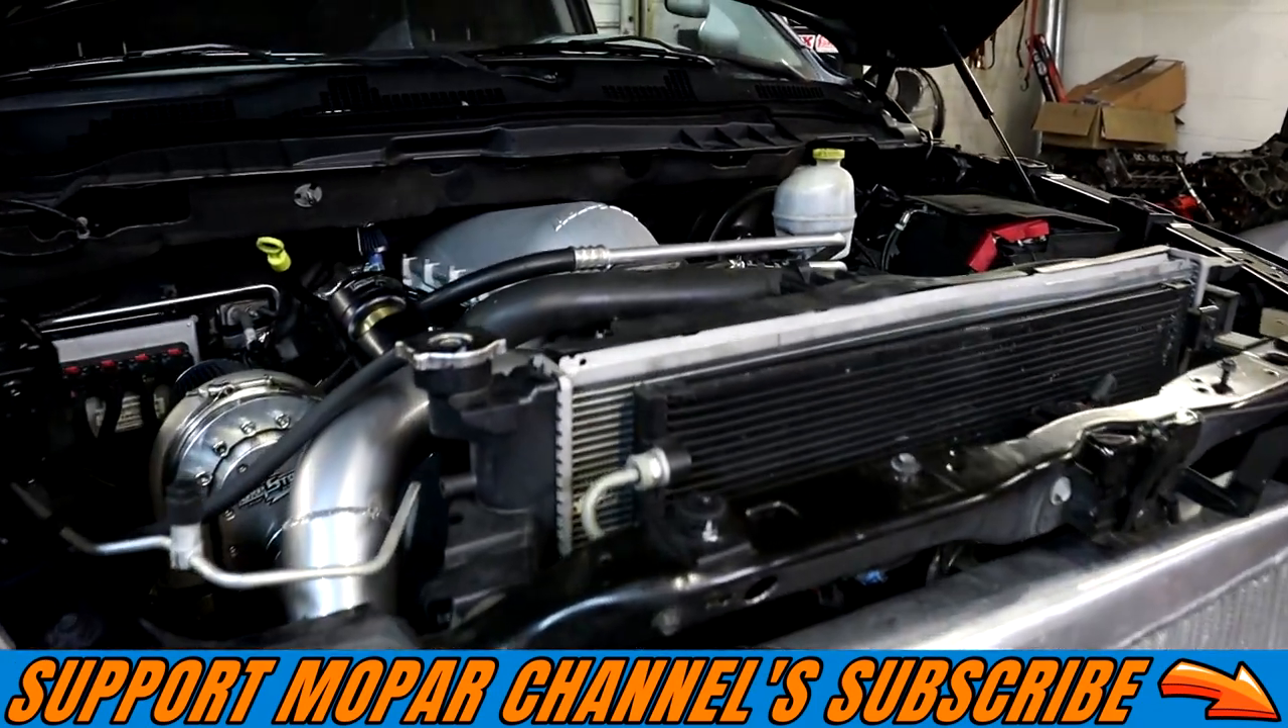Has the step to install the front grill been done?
No.